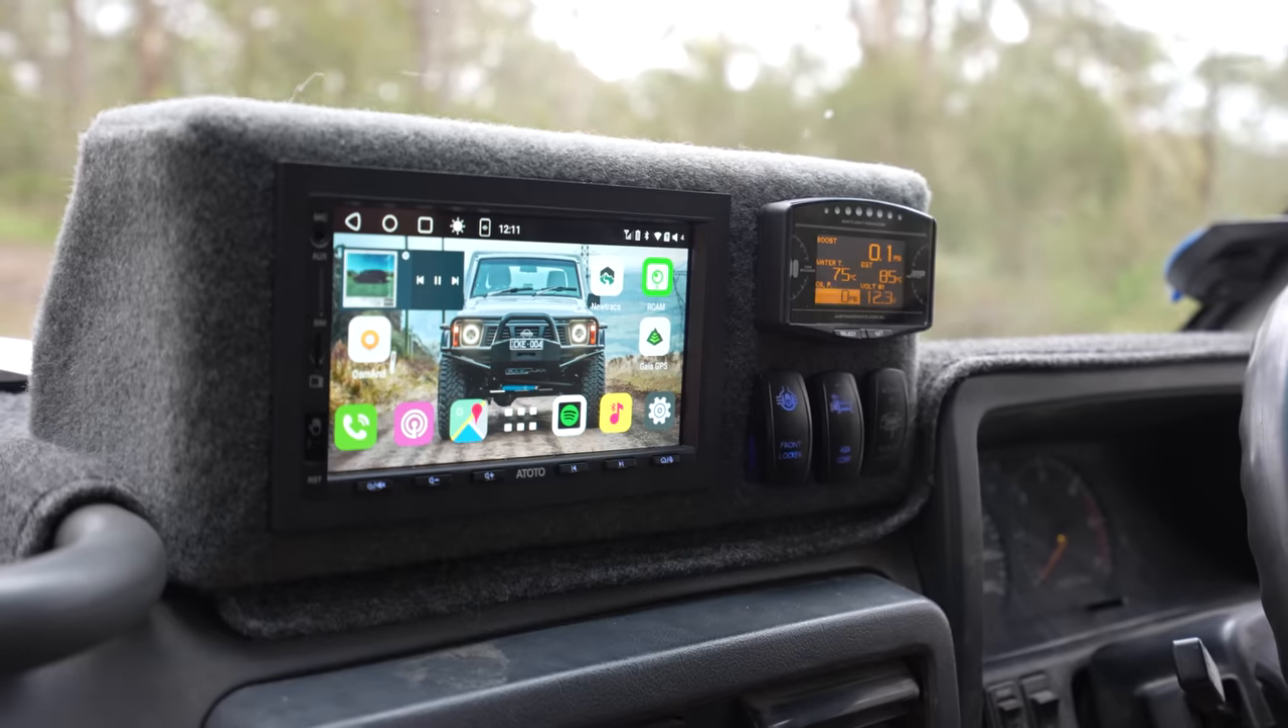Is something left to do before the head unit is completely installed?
No.